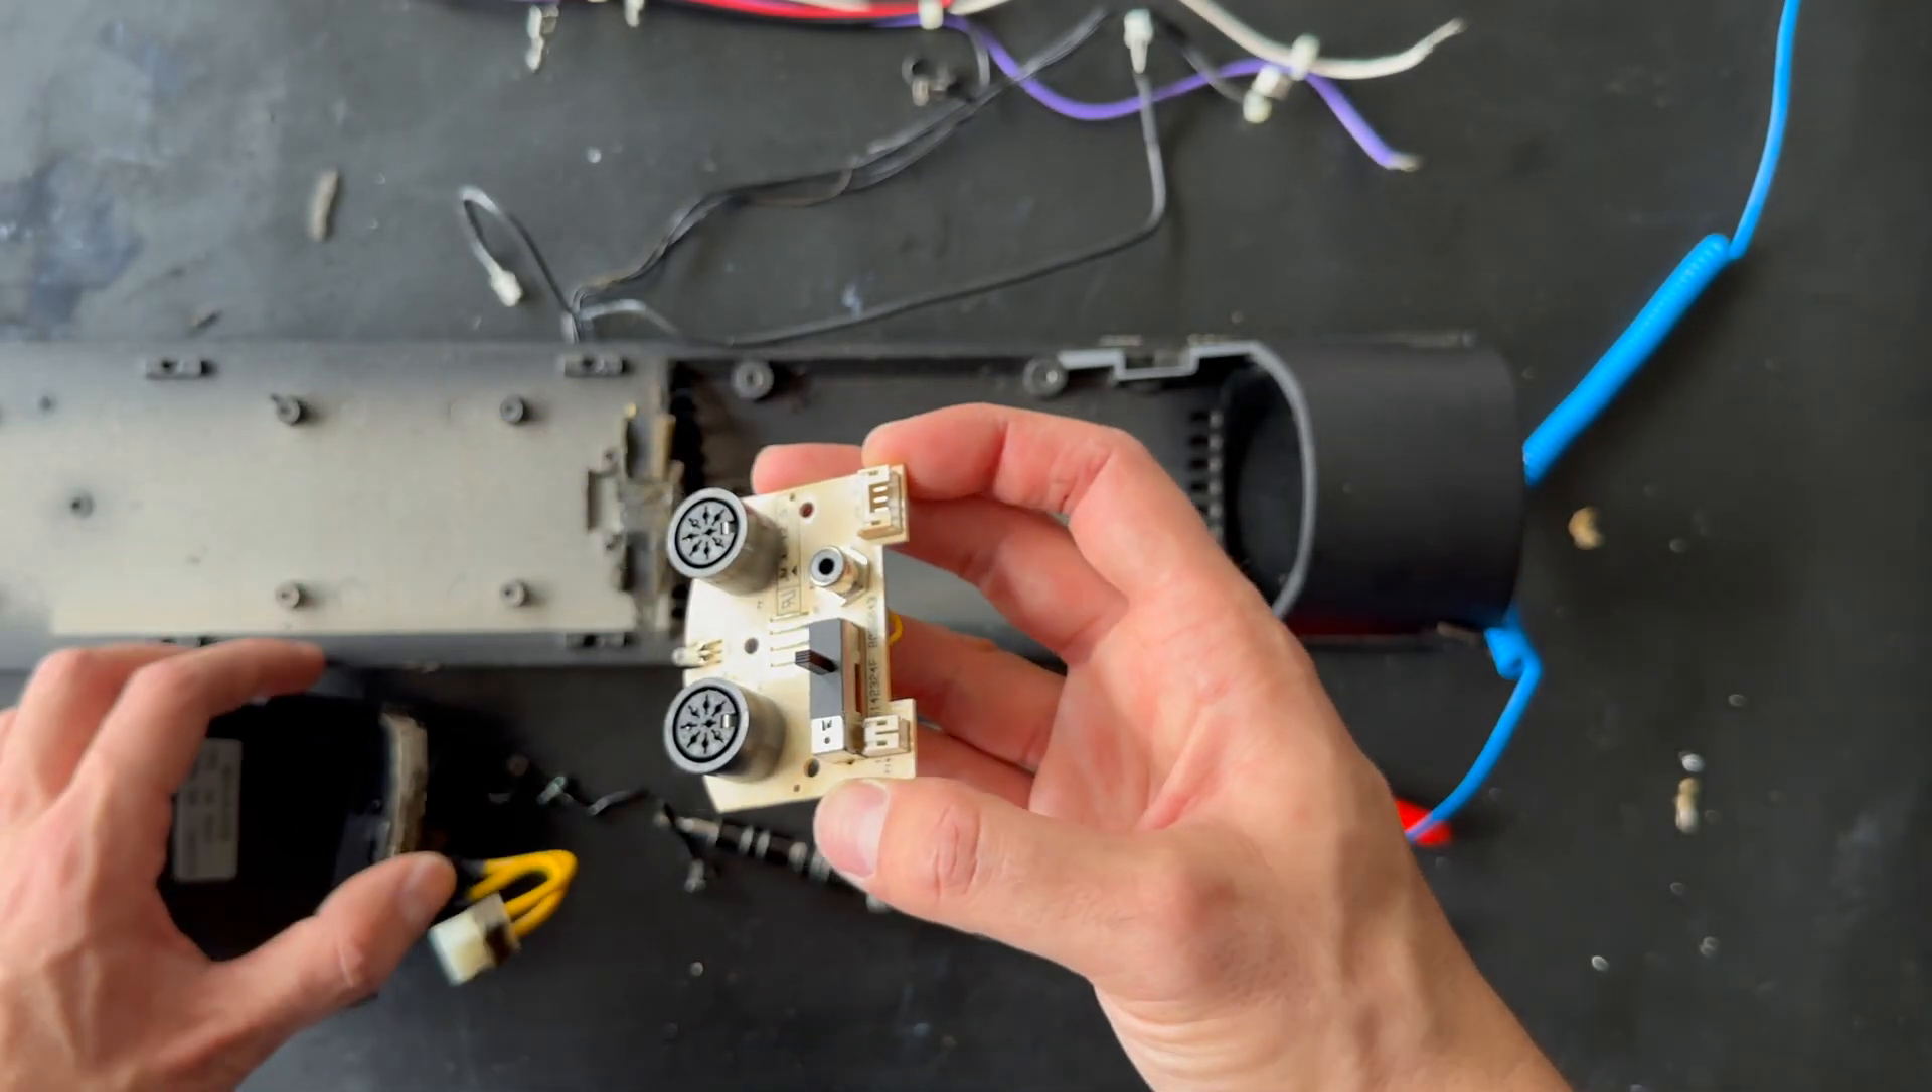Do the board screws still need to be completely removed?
No.